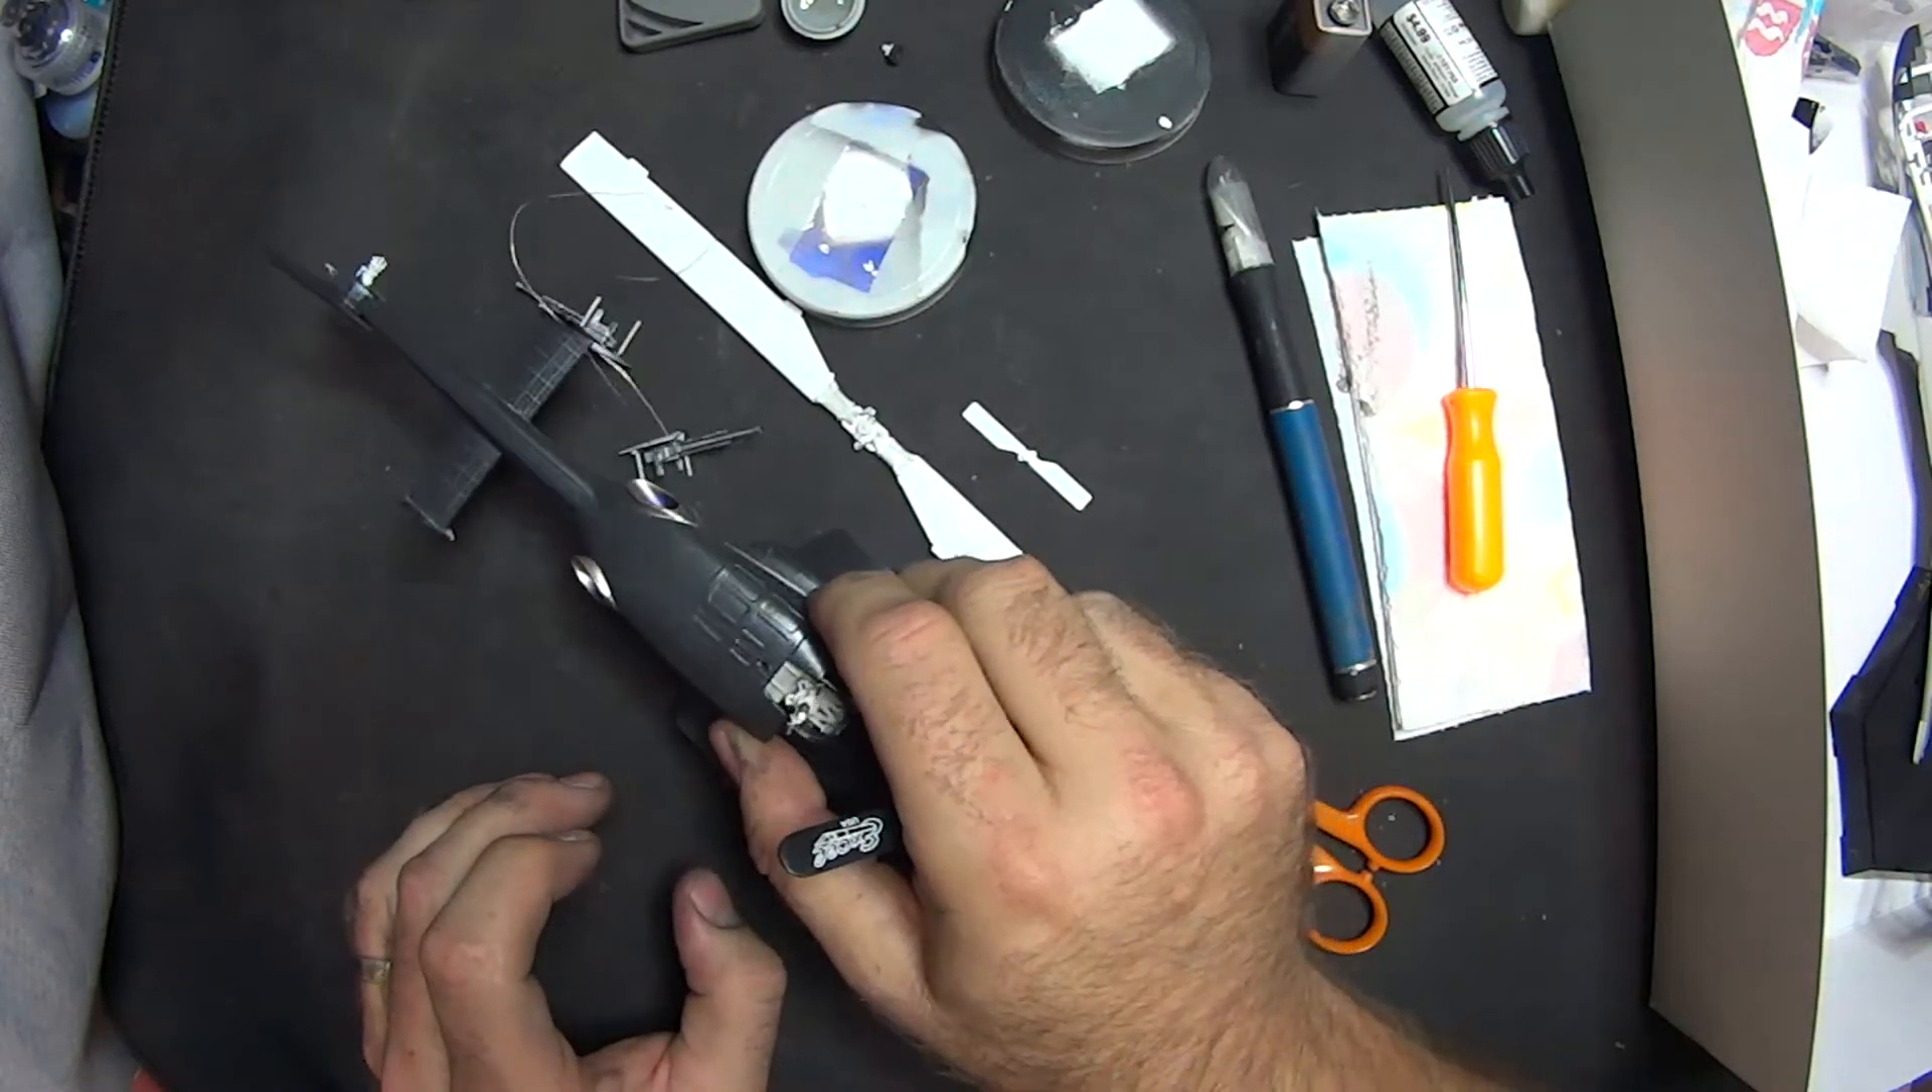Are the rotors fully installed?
No.